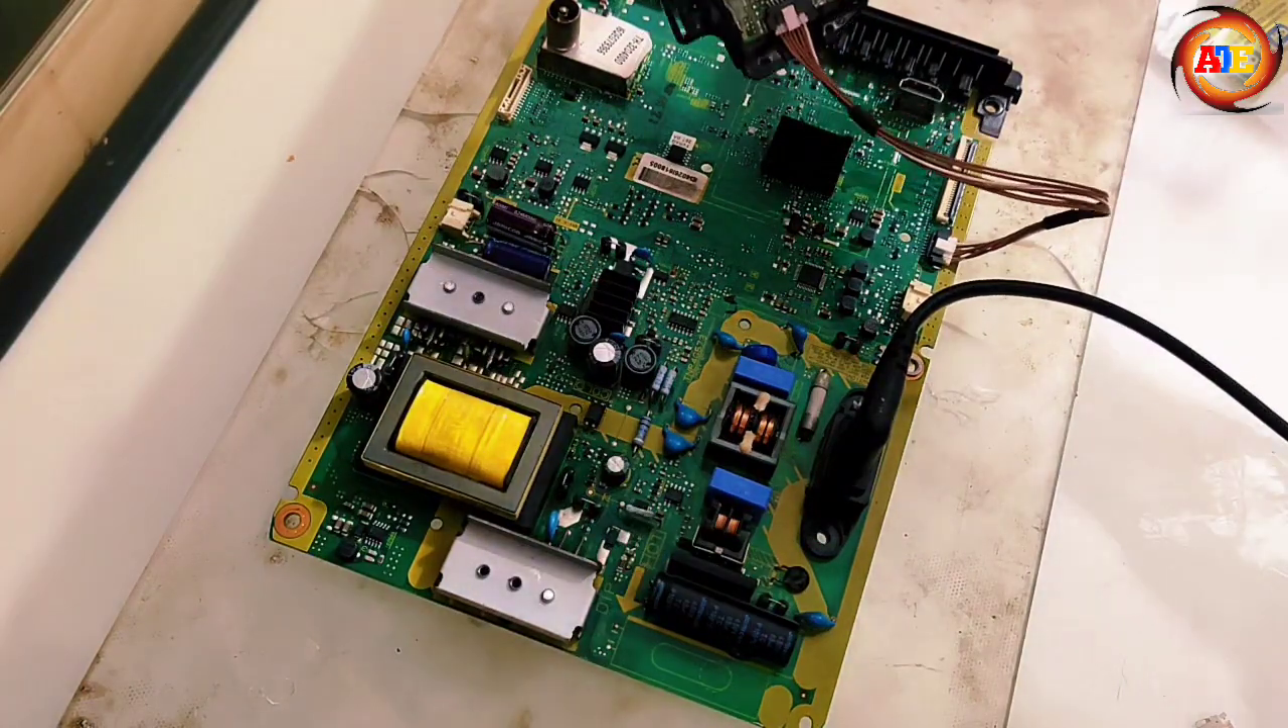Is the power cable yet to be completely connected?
No.